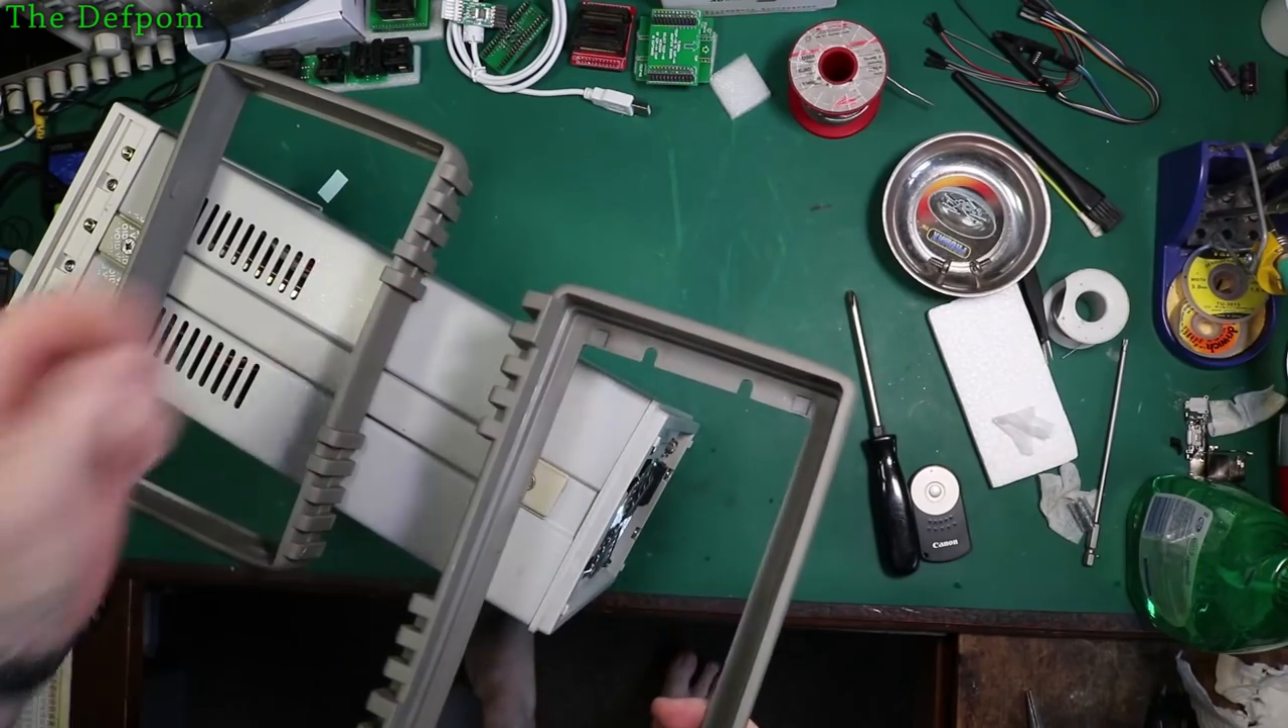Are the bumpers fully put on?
No.